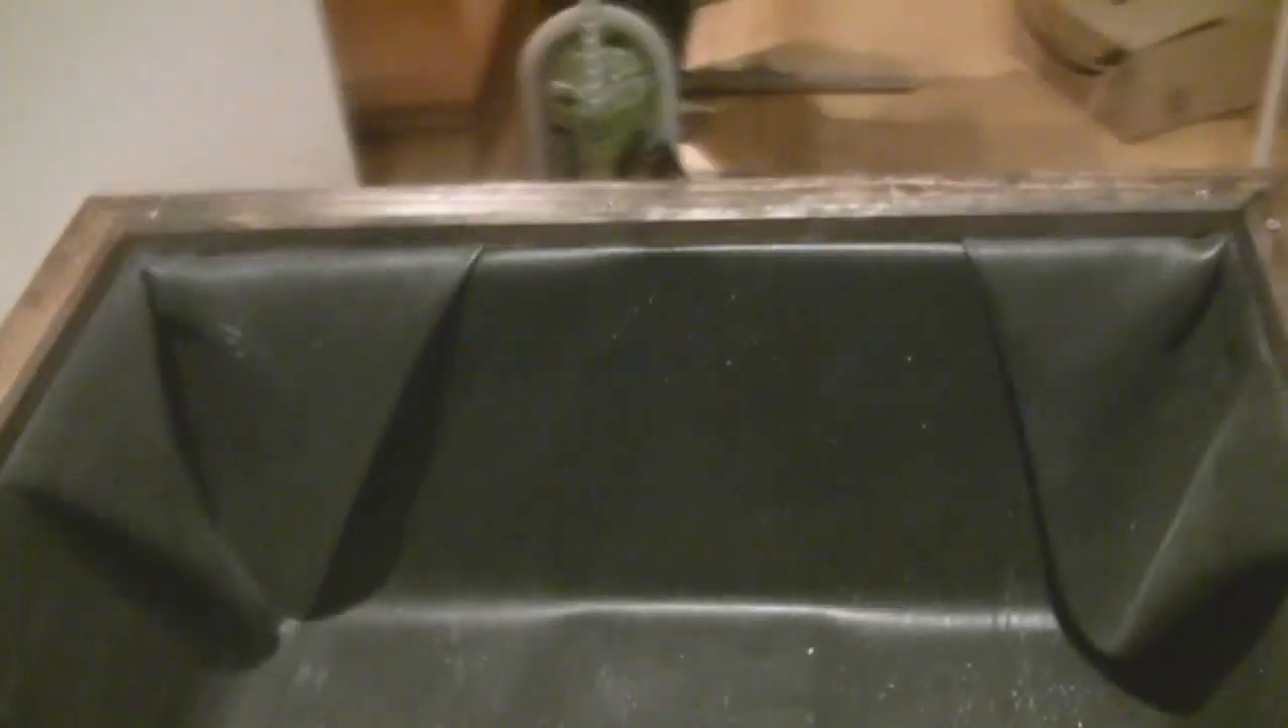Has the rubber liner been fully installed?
Yes.